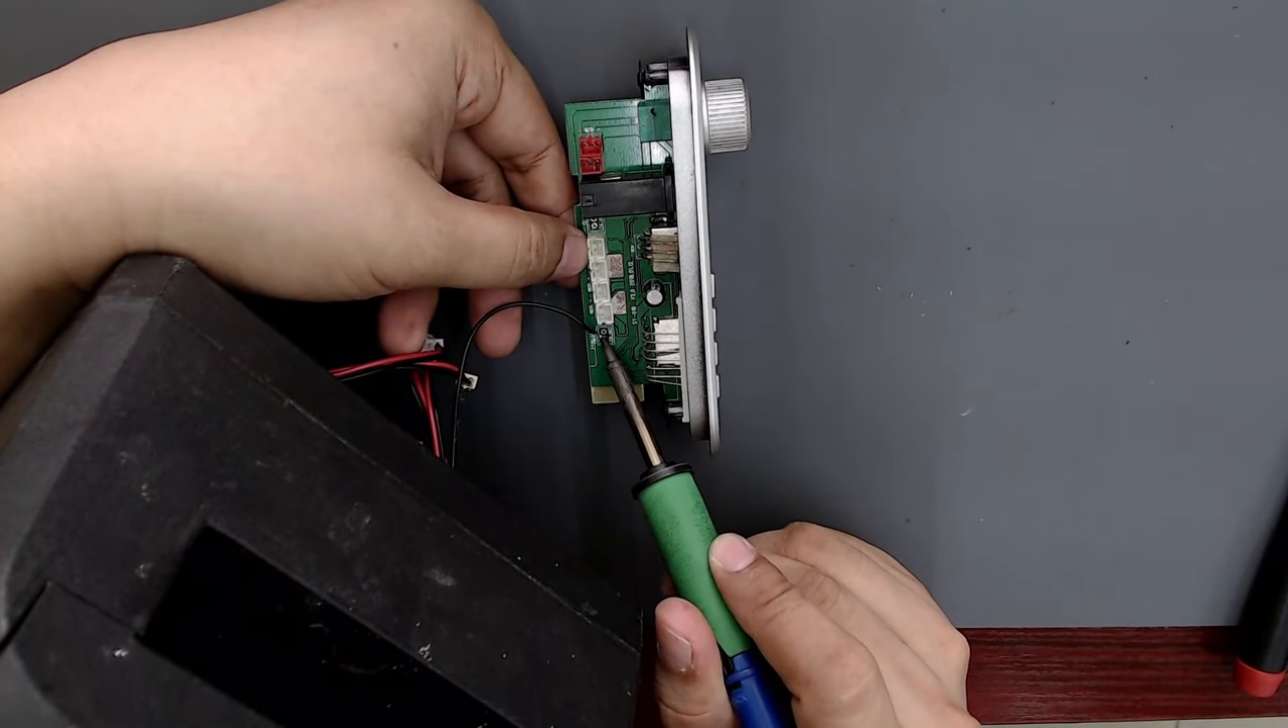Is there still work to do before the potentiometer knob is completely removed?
Yes.